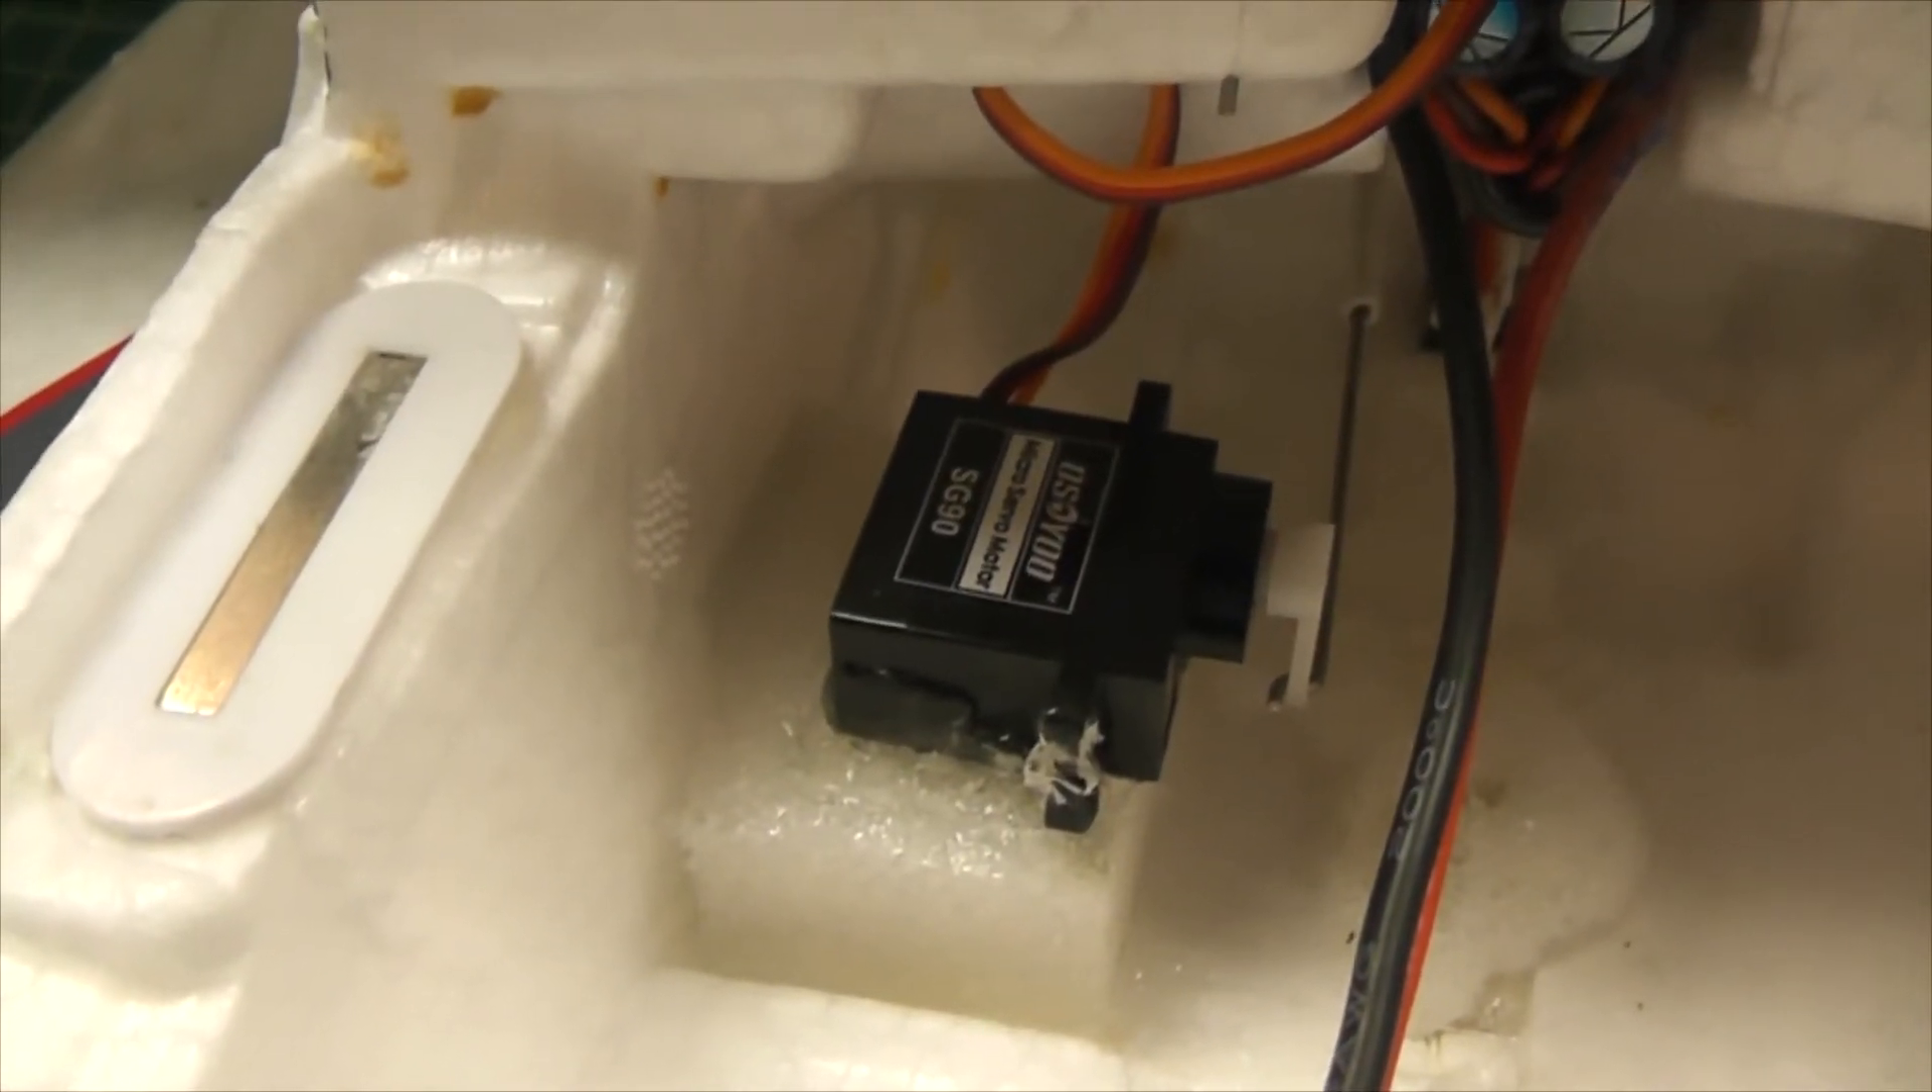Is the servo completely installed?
Yes.